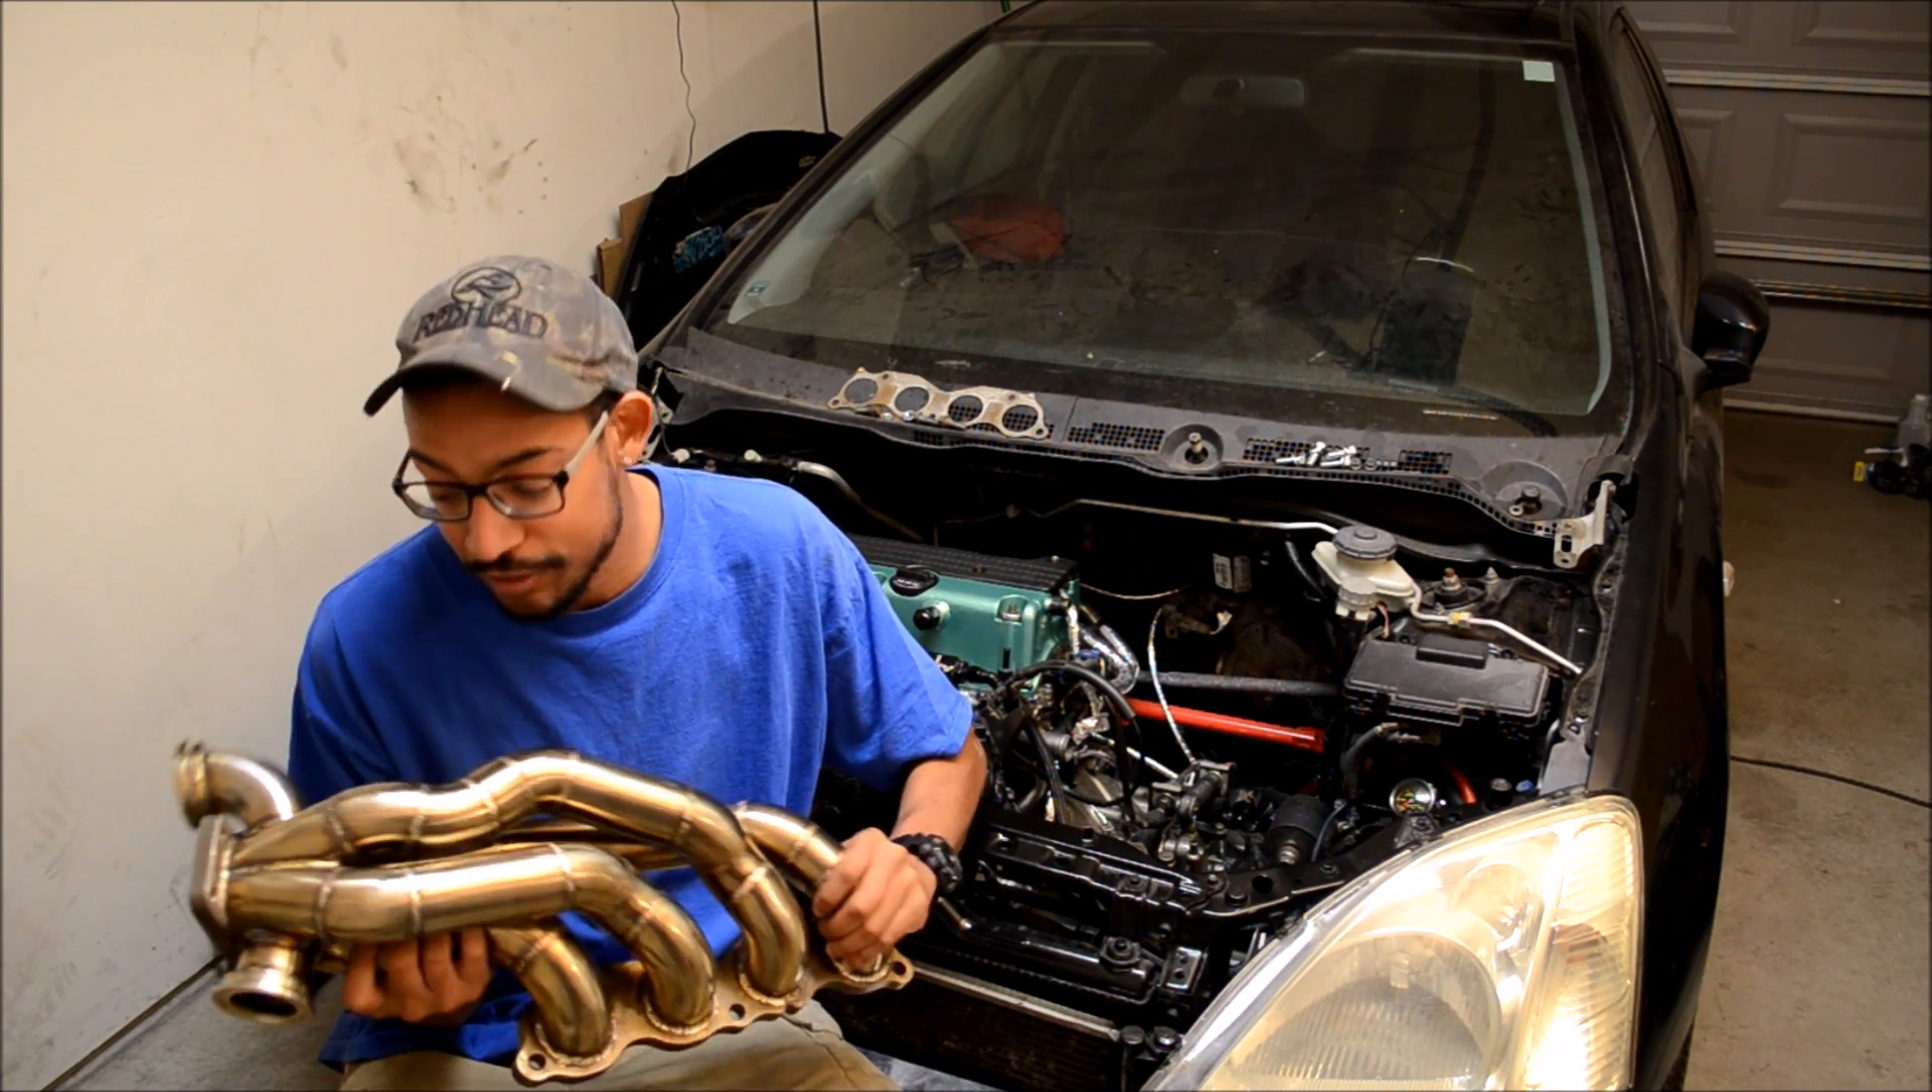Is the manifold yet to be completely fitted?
Yes.